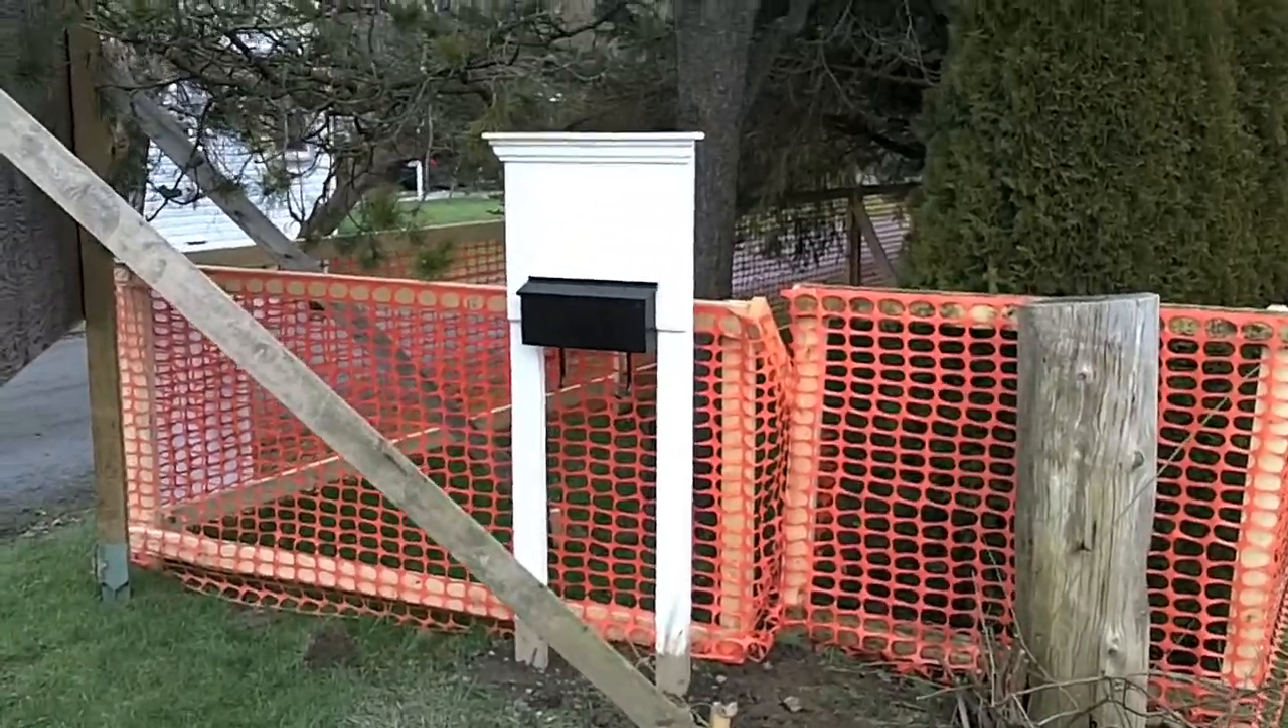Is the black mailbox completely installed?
Yes.